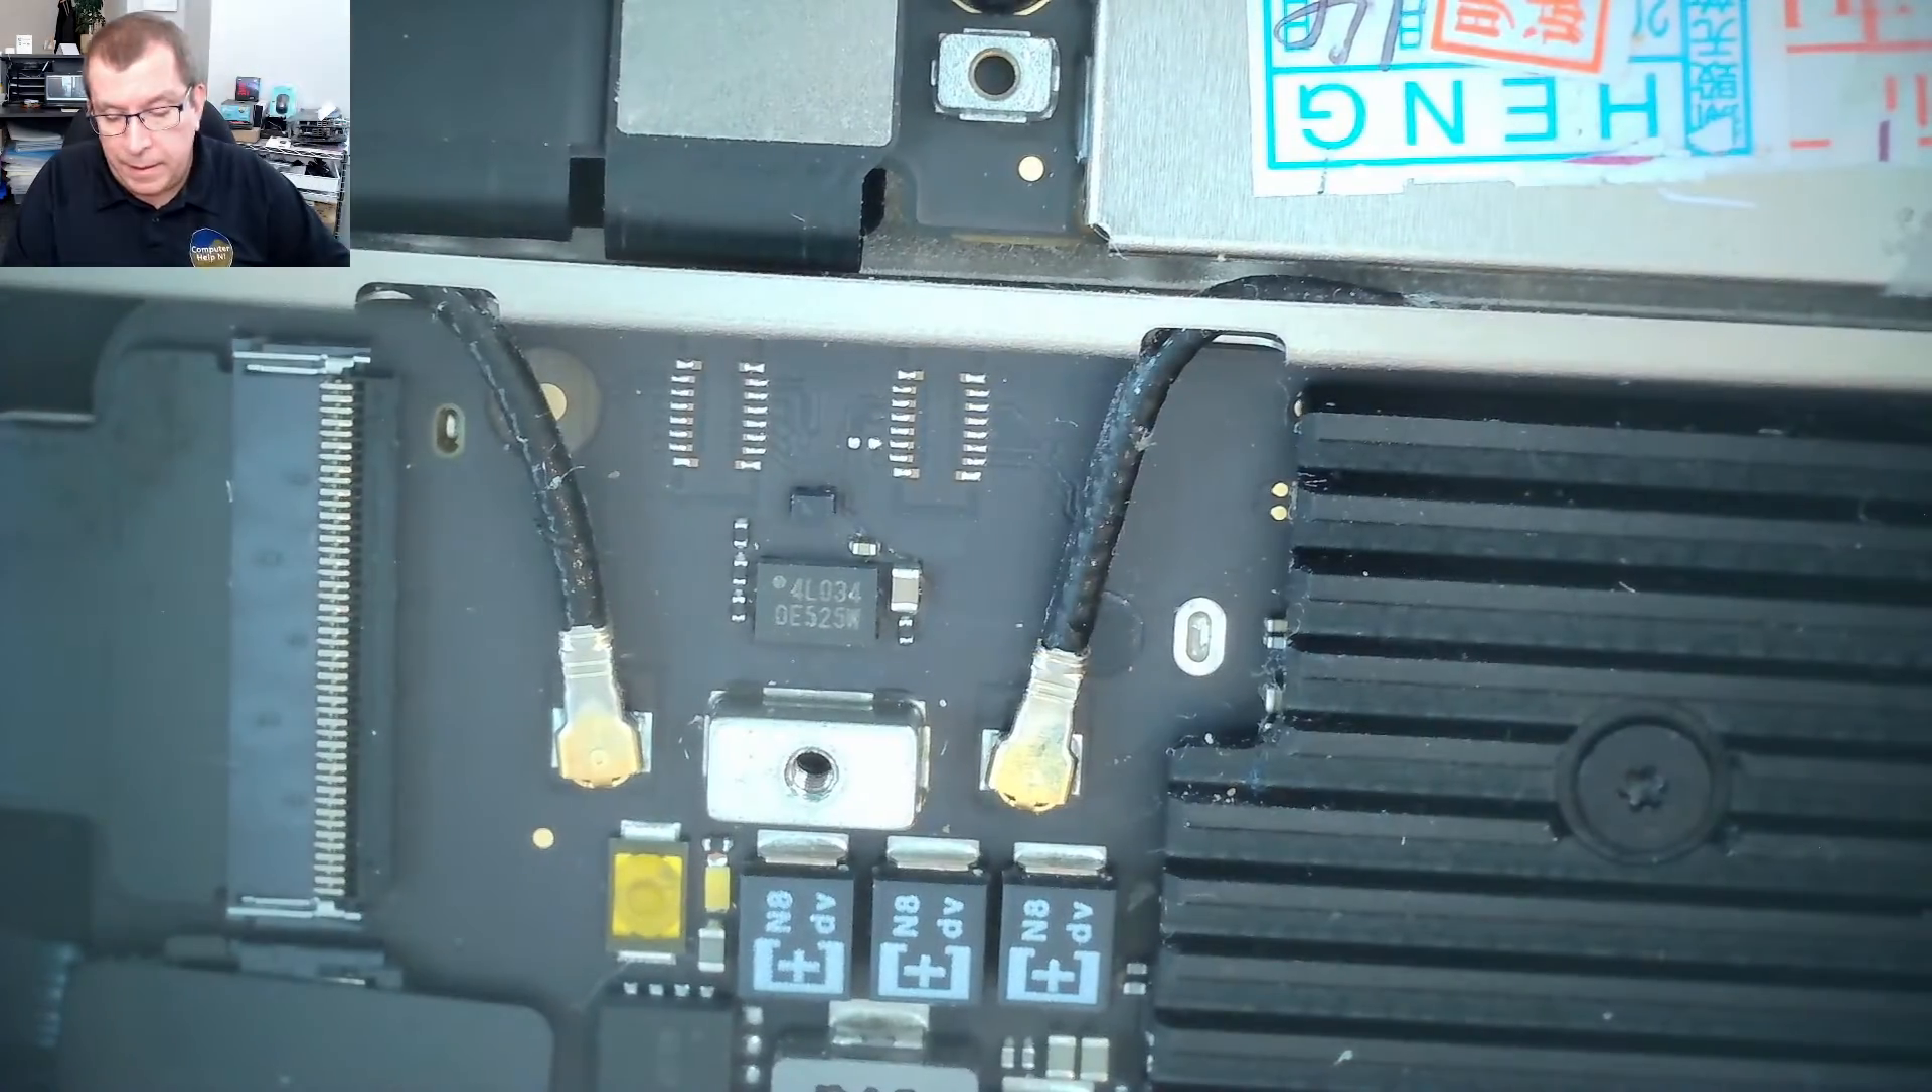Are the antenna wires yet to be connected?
No.